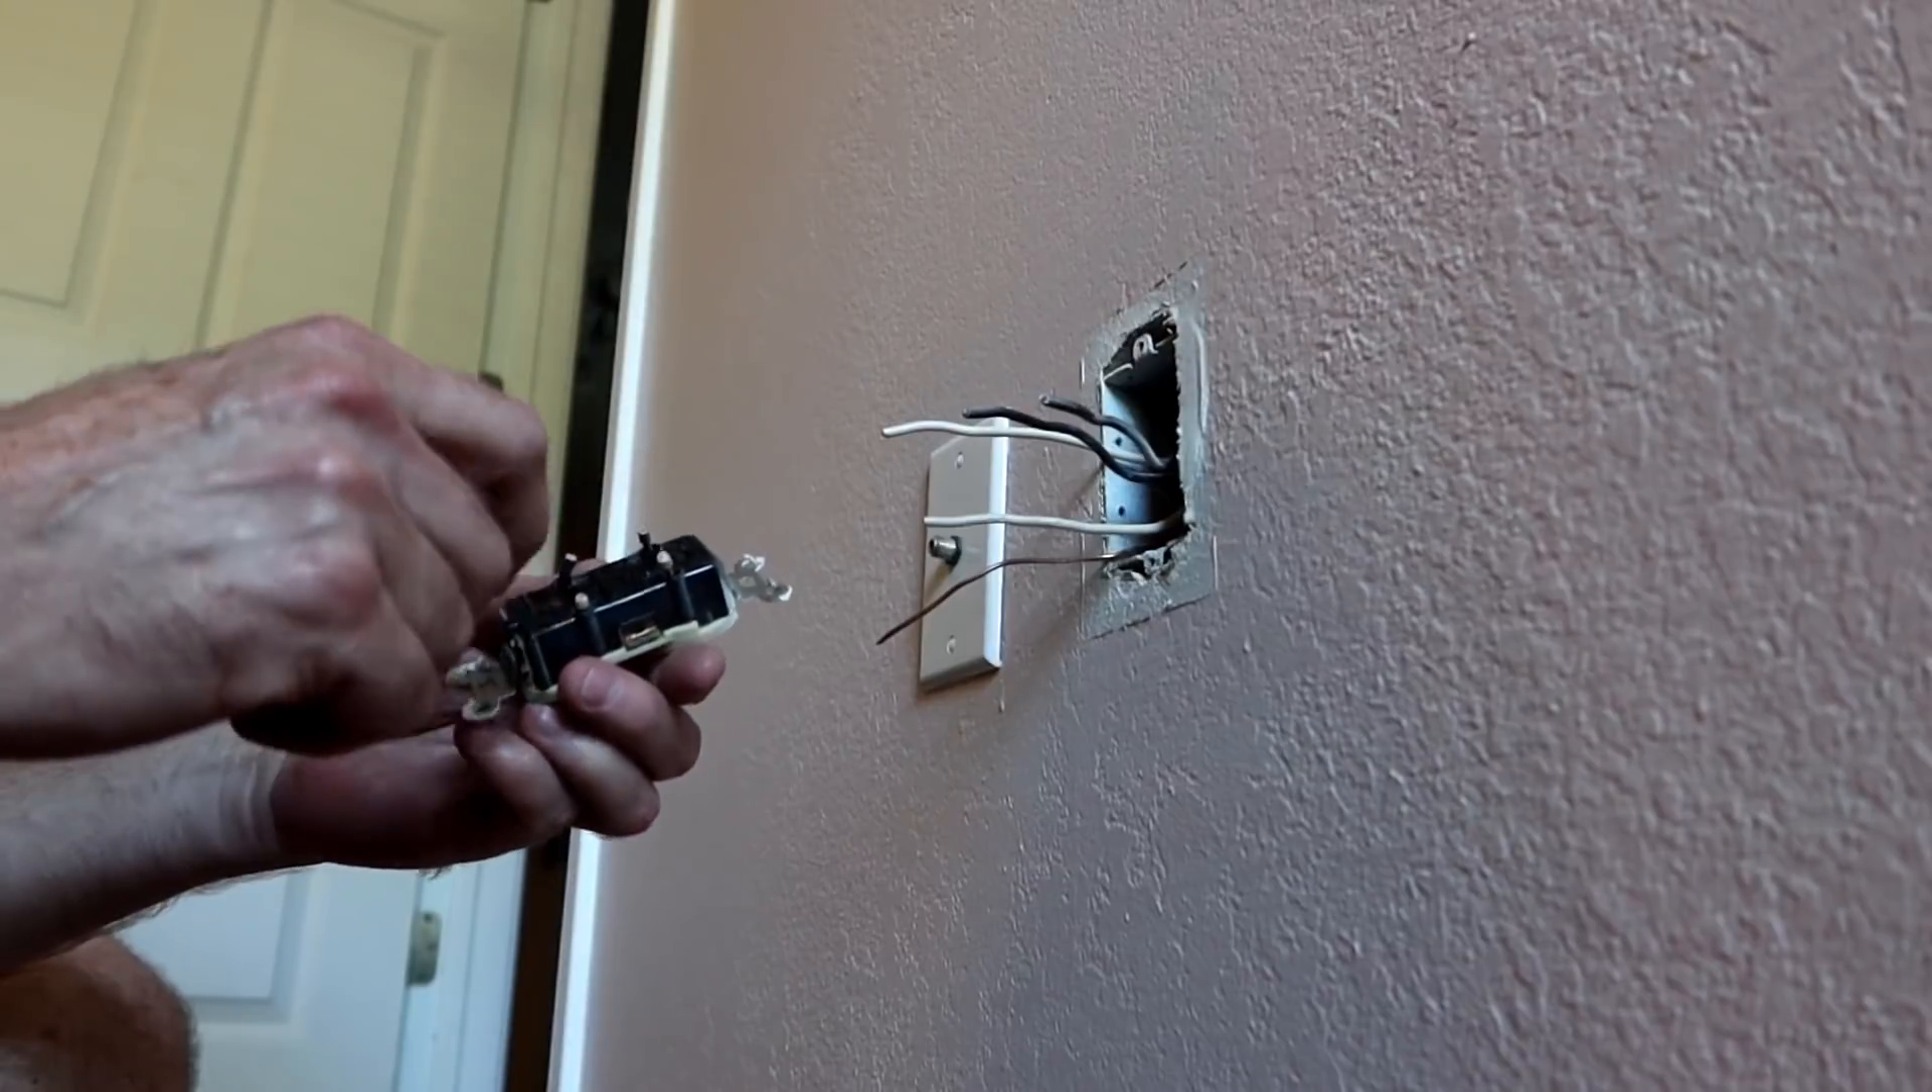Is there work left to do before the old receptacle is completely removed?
No.